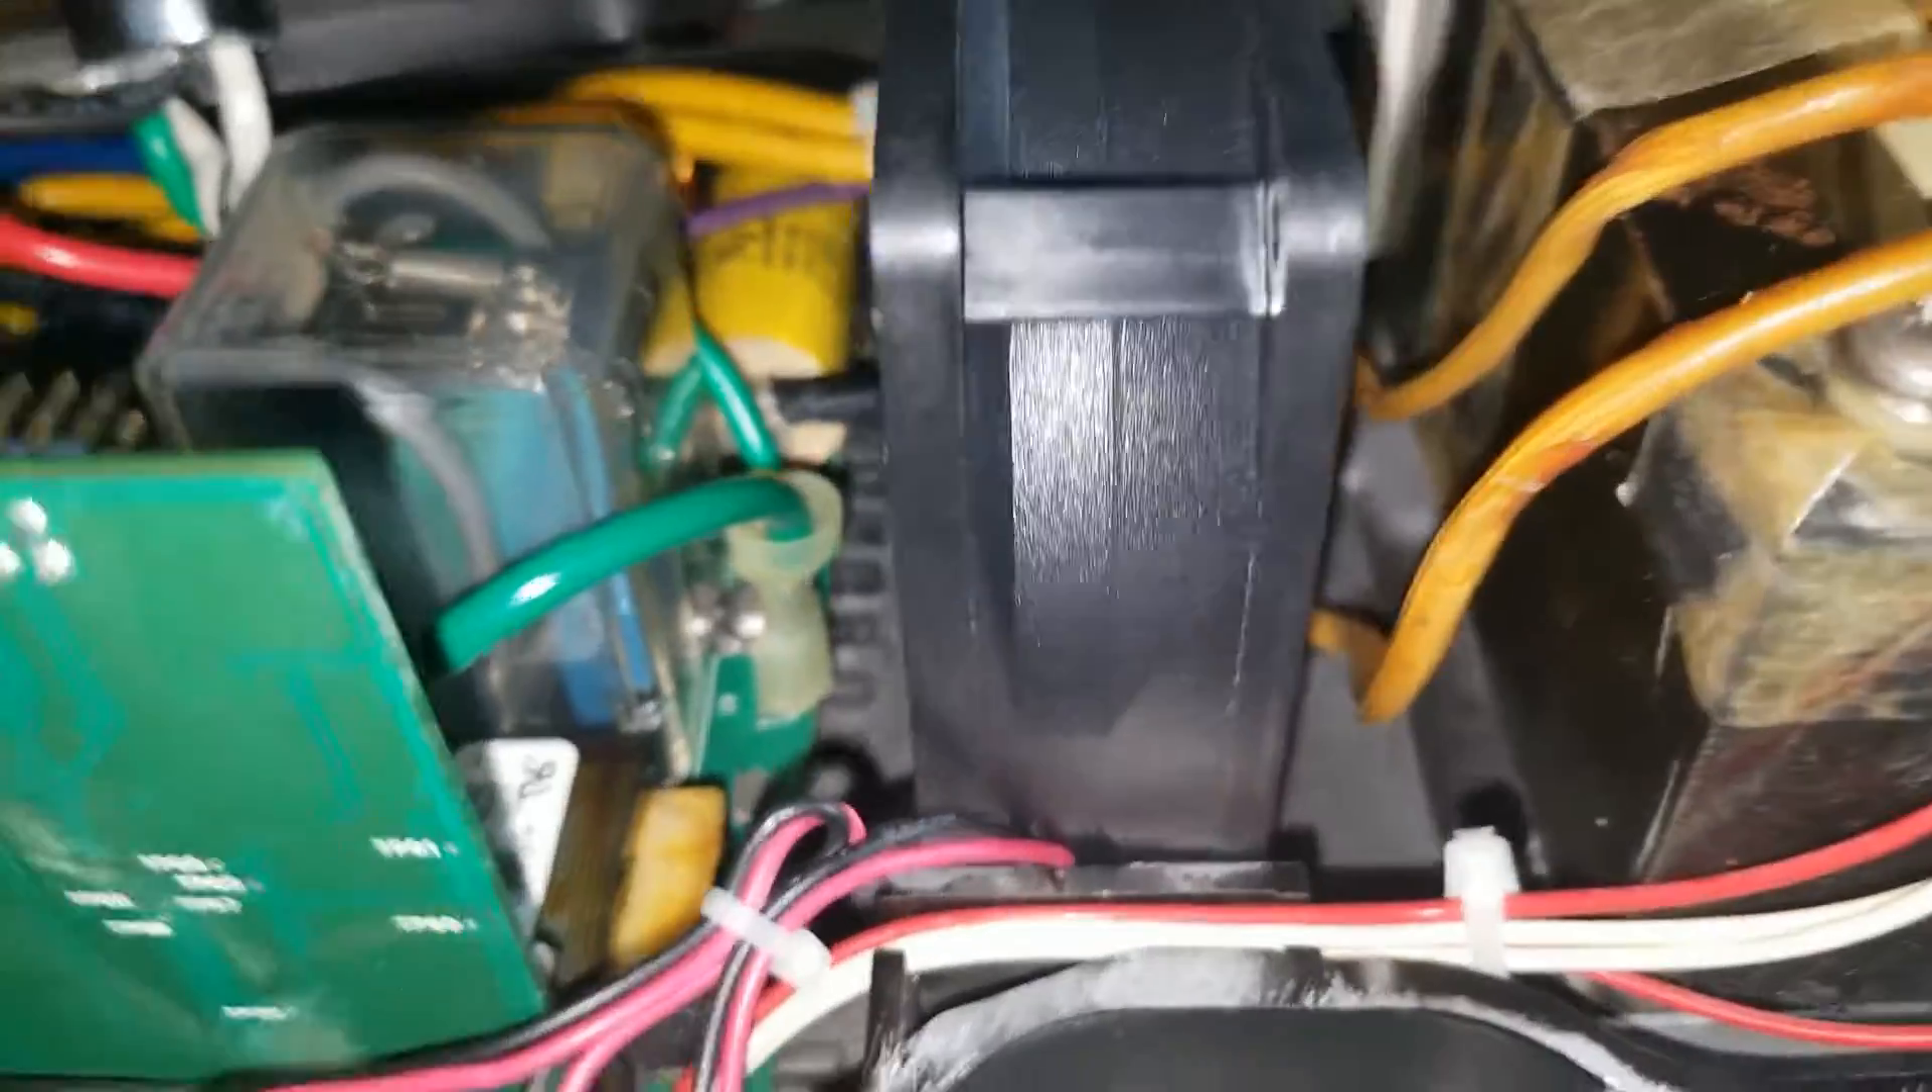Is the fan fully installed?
Yes.